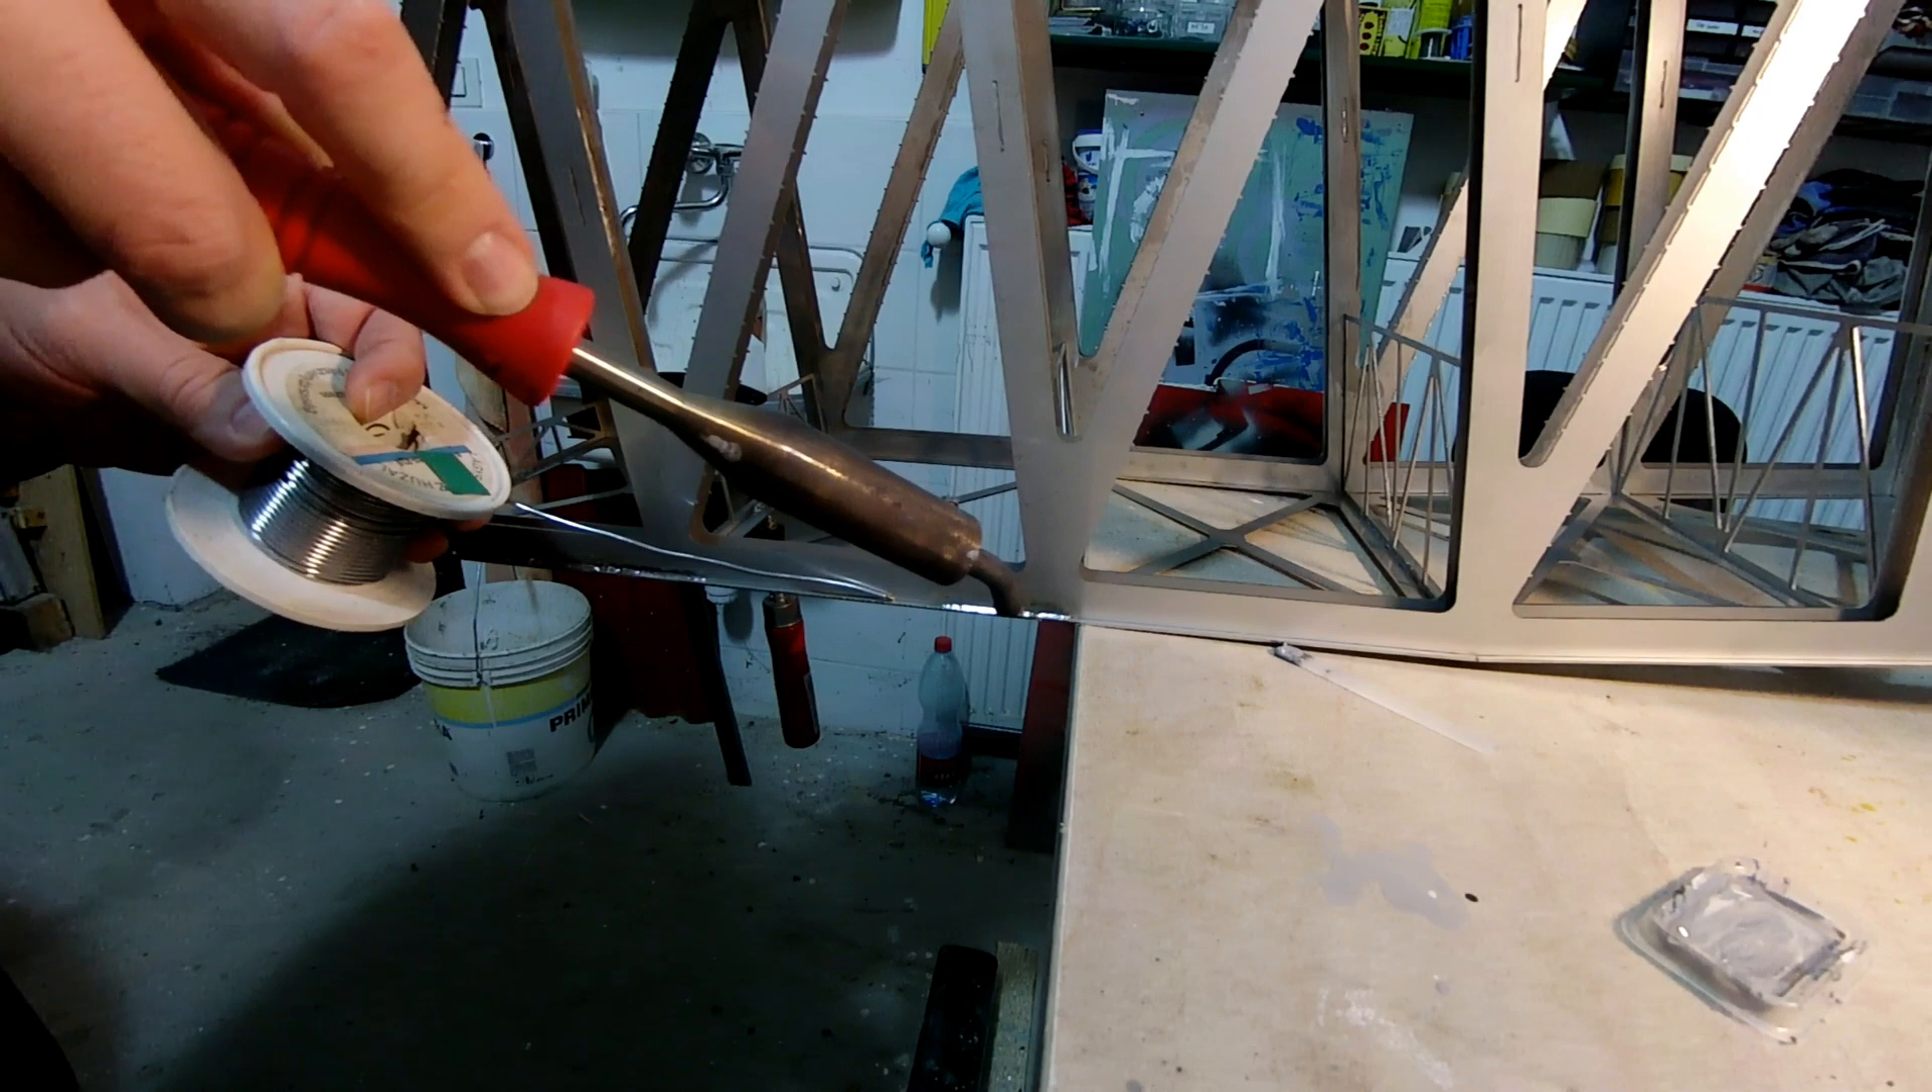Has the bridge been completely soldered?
No.